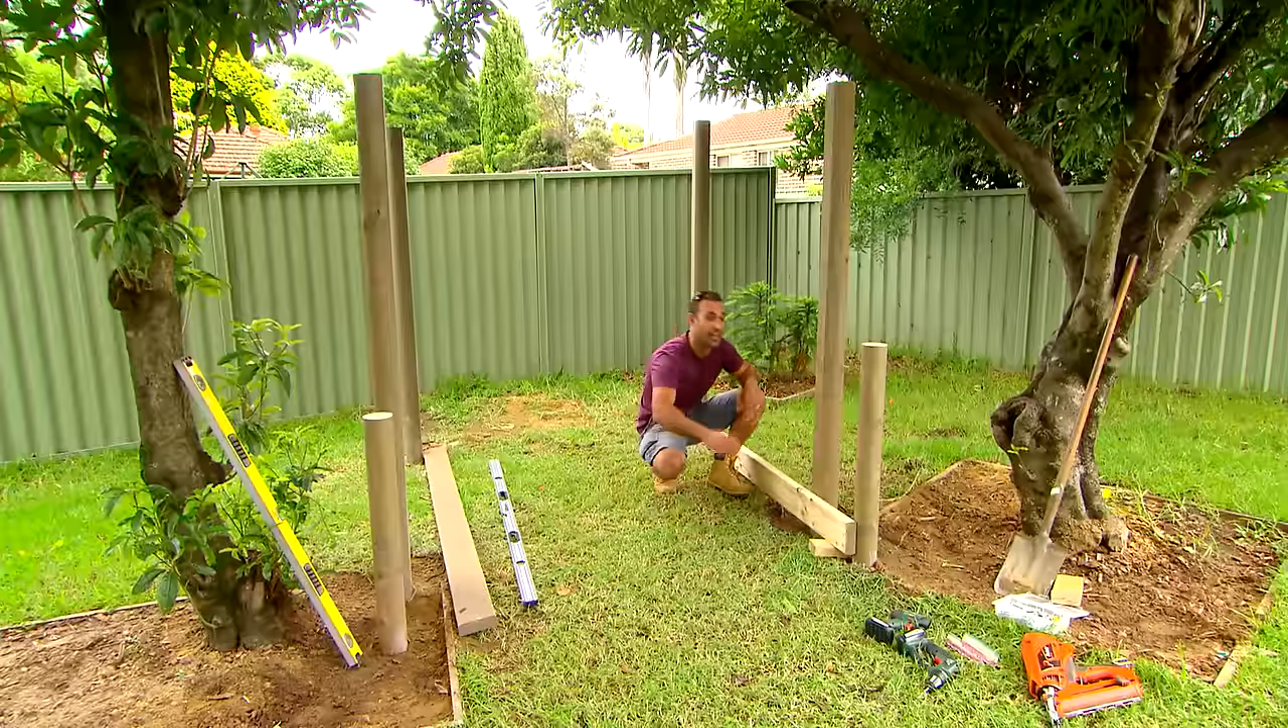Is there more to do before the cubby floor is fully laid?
Yes.